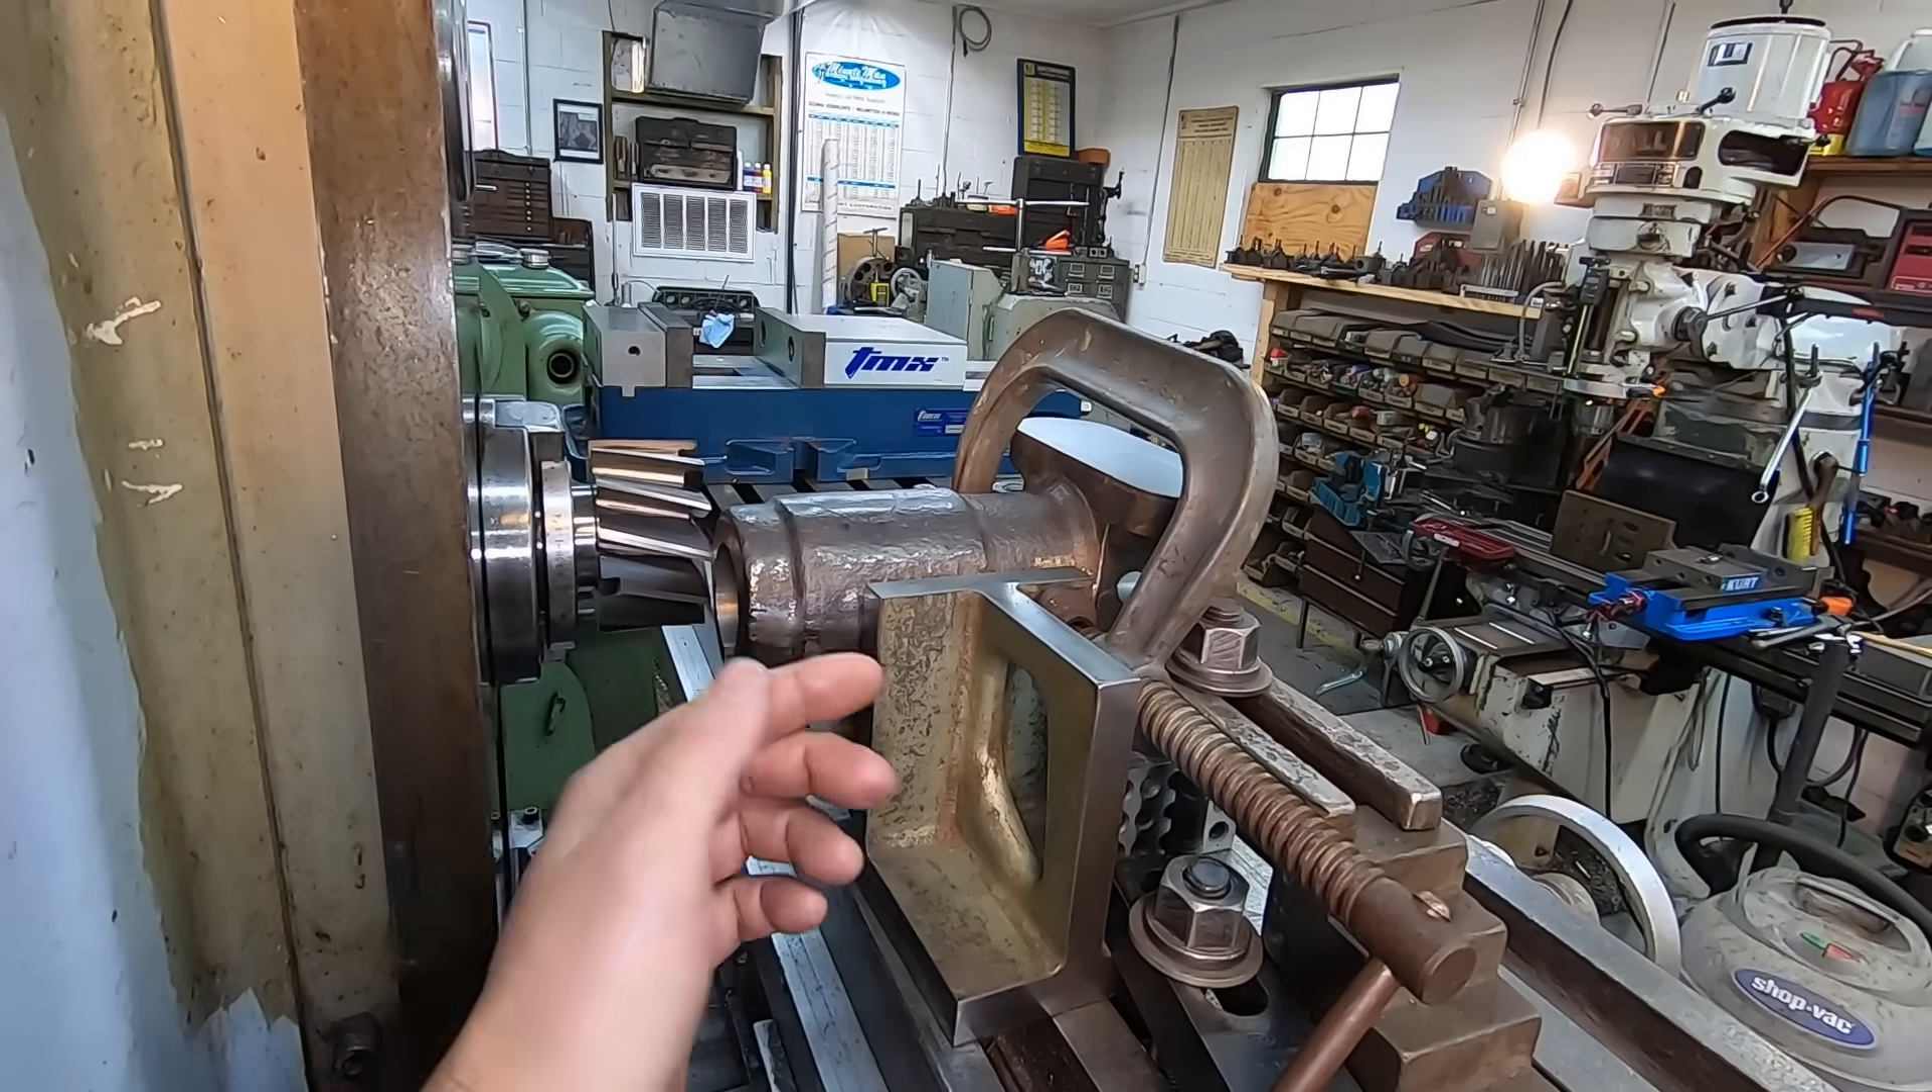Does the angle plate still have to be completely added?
No.